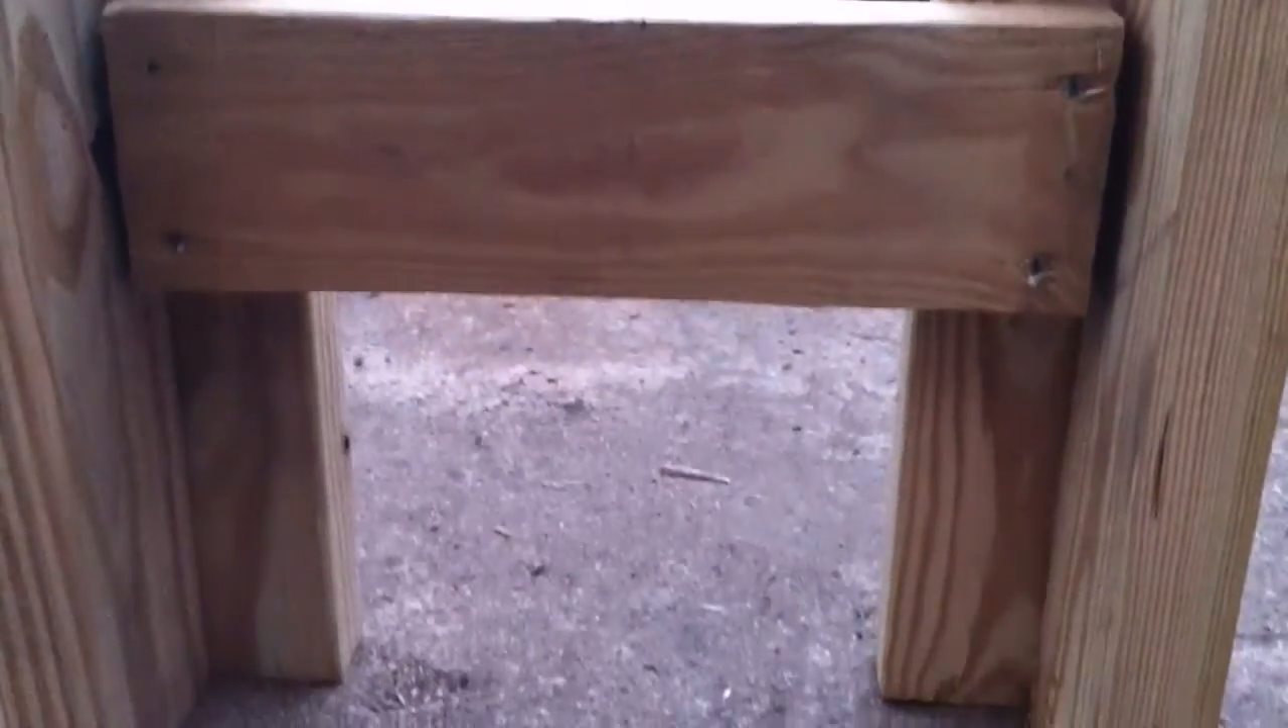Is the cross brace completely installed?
Yes.